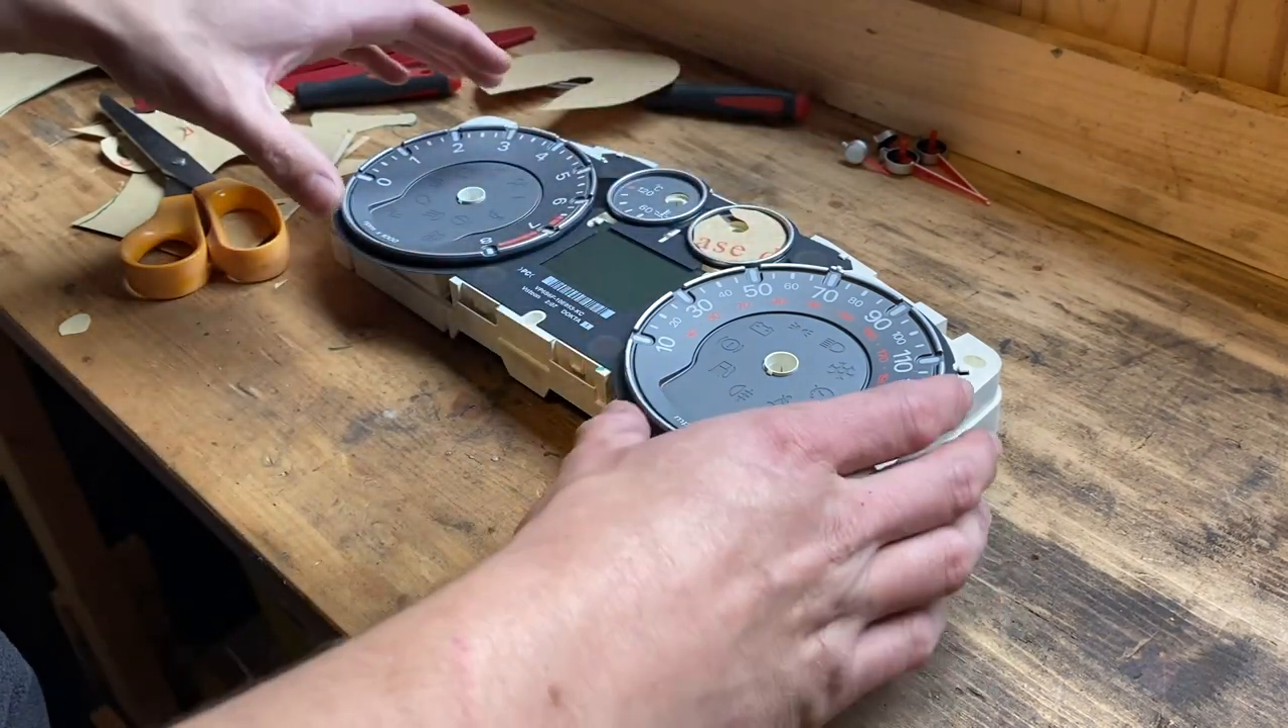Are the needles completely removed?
Yes.